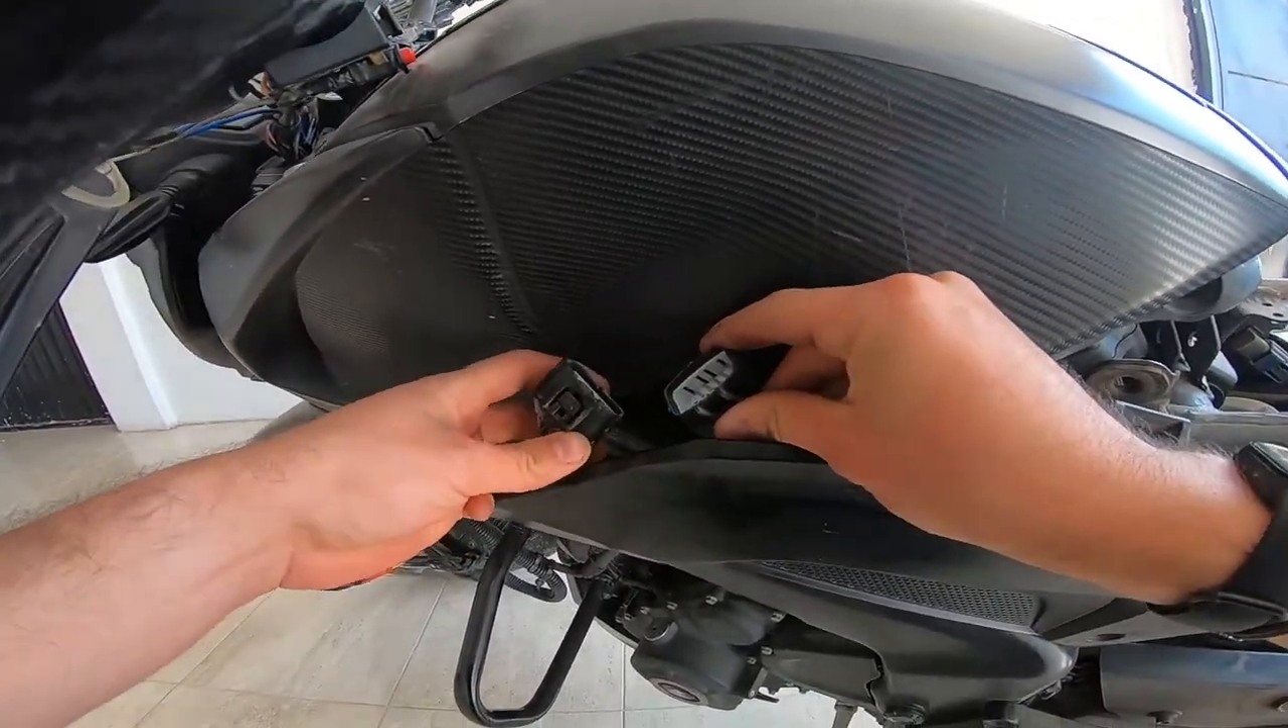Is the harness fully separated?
Yes.